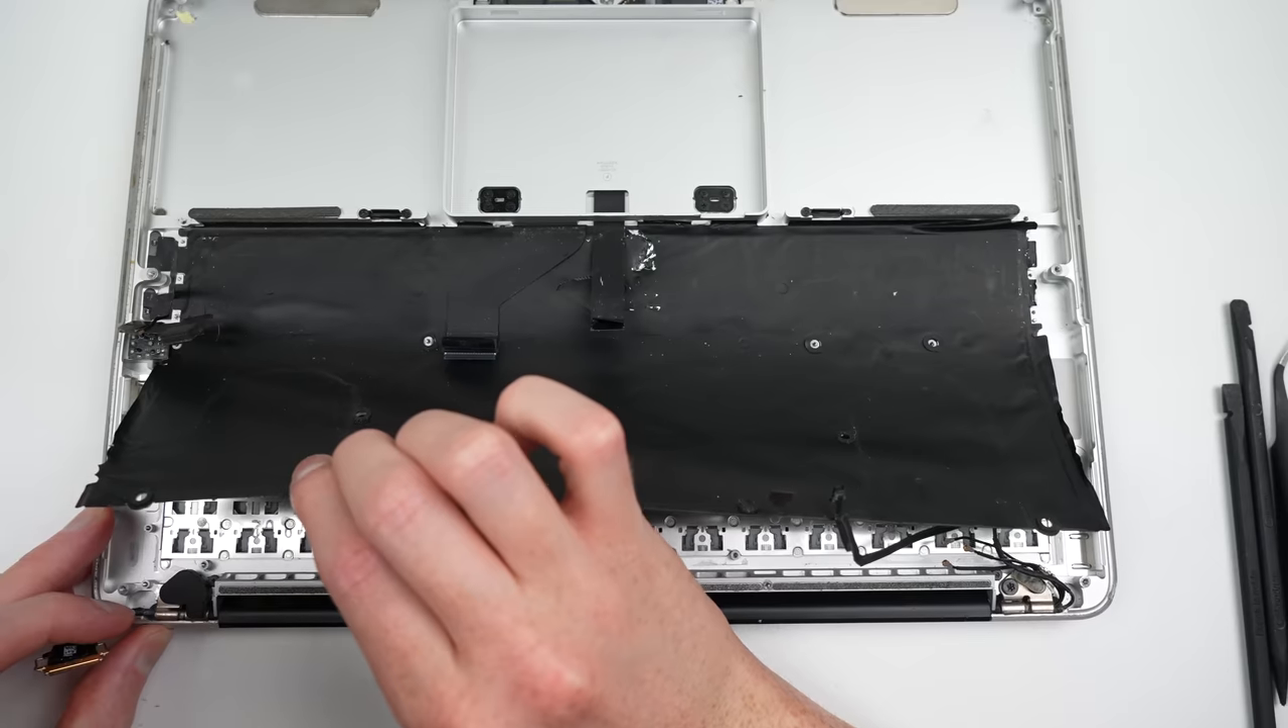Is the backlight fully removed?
No.